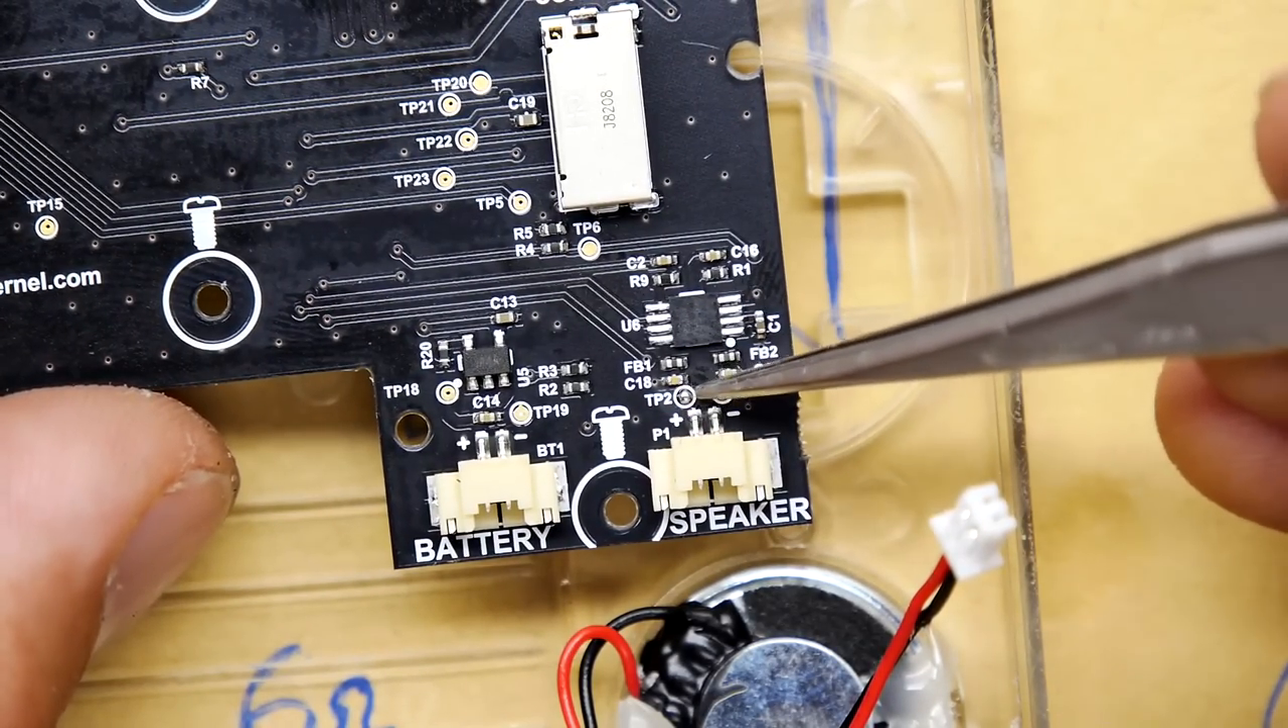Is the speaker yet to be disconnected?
No.